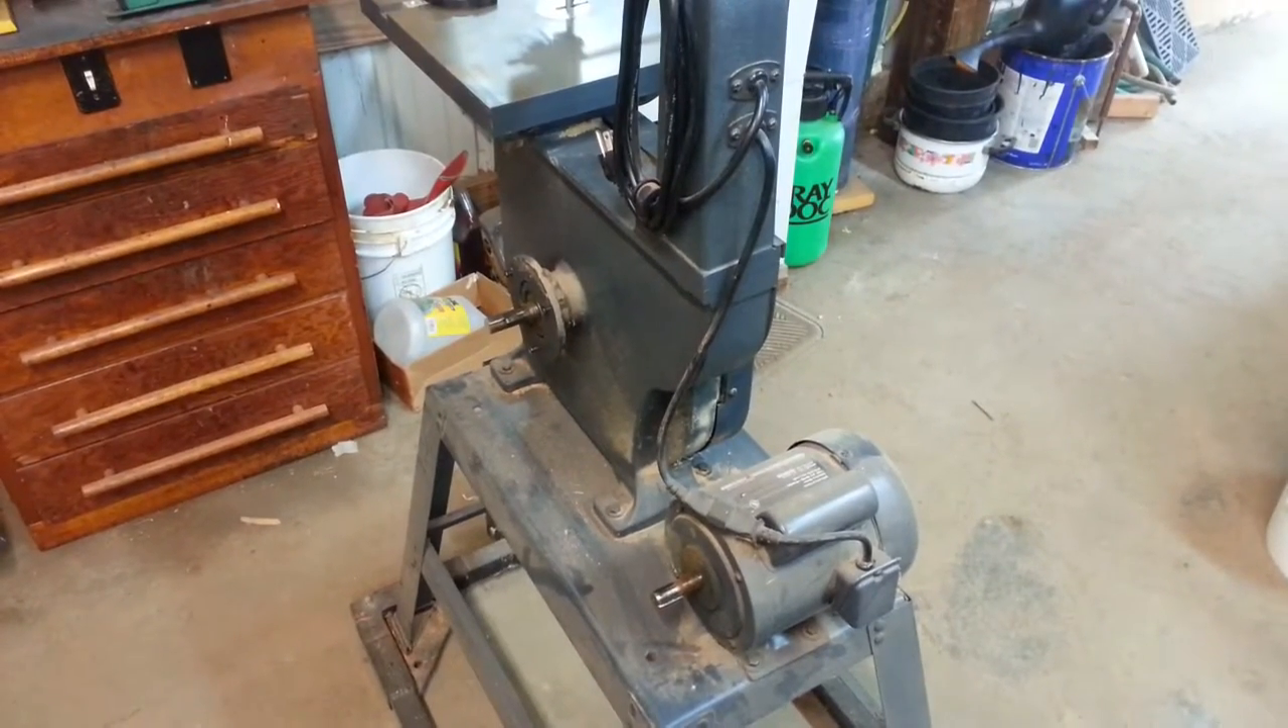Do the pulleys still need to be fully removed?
No.